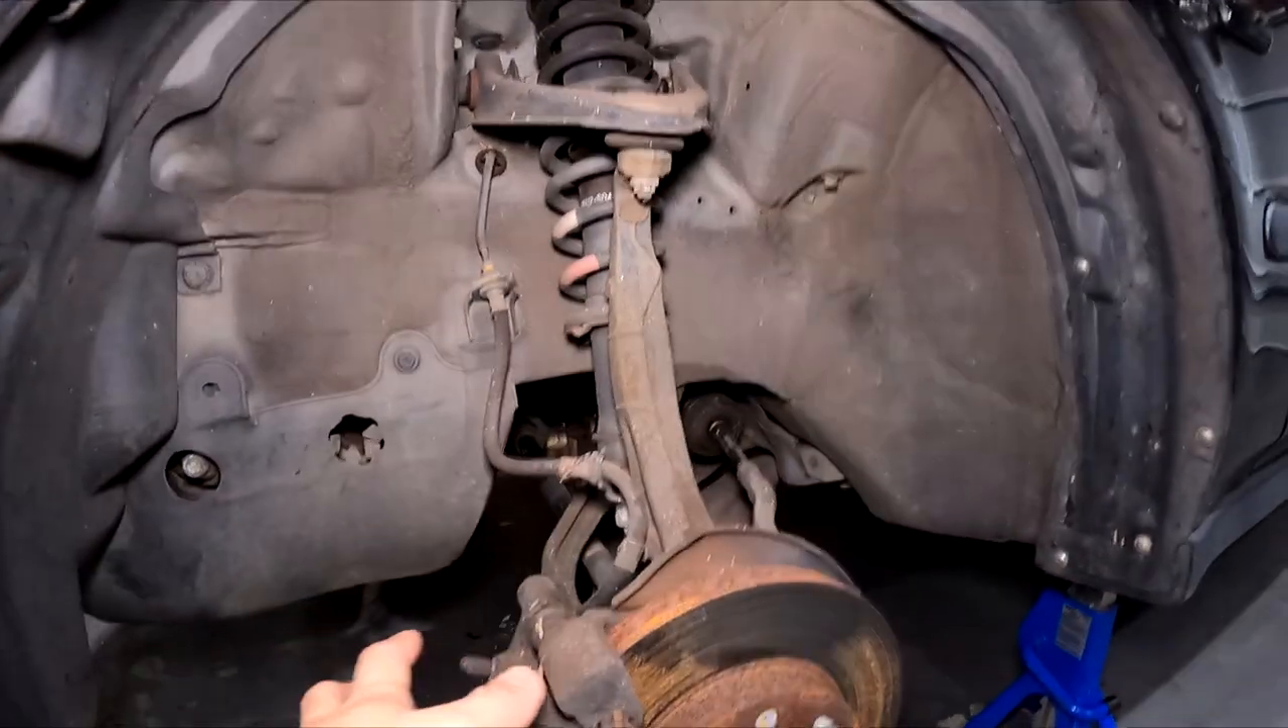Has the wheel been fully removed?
Yes.